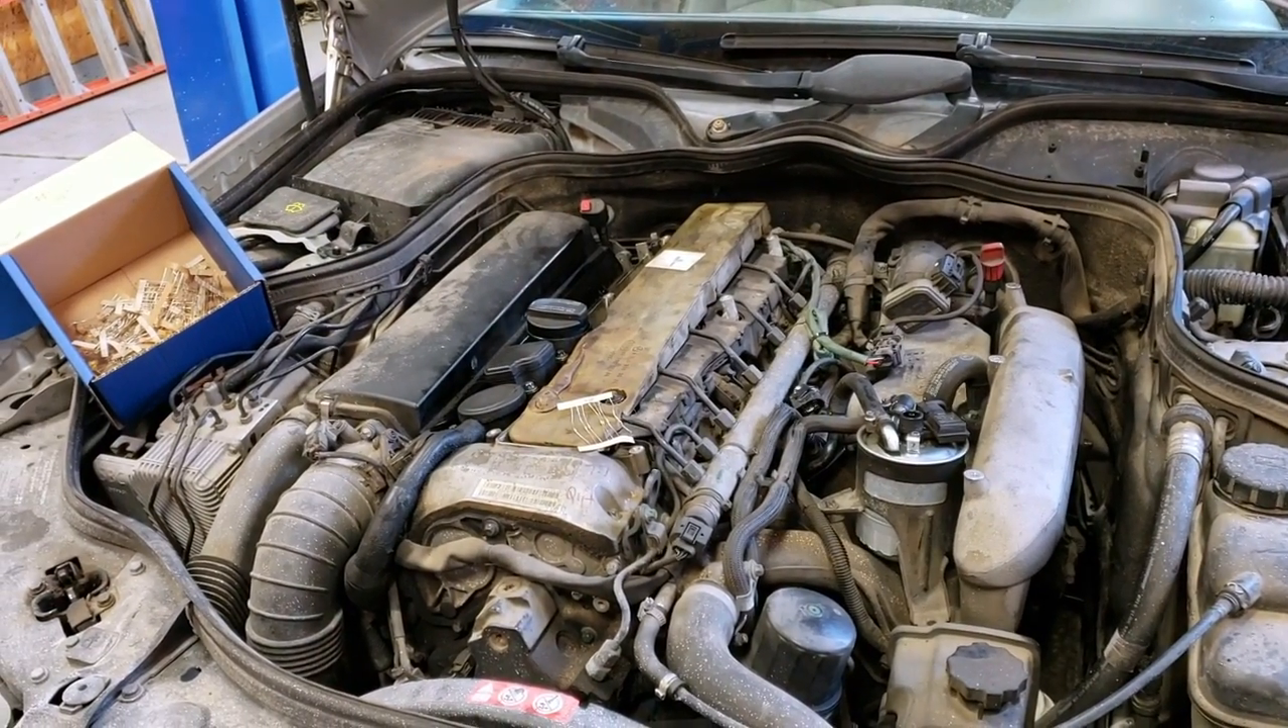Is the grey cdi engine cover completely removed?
Yes.